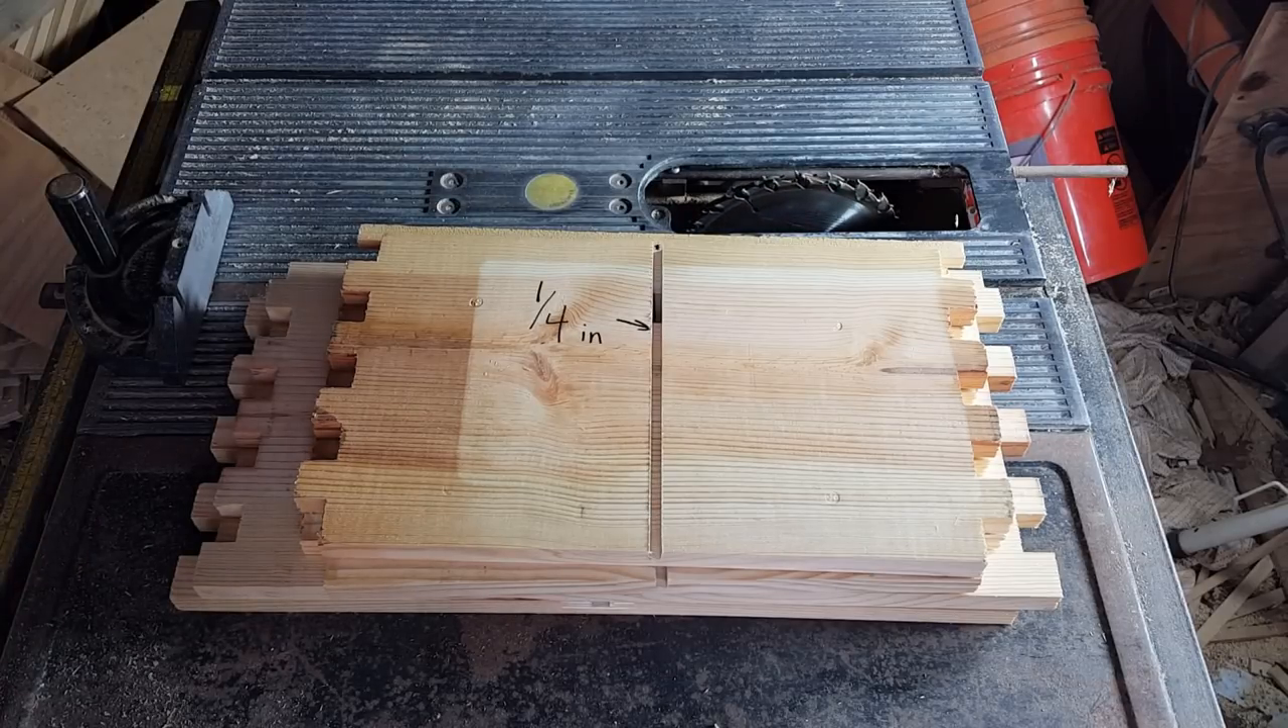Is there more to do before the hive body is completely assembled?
Yes.